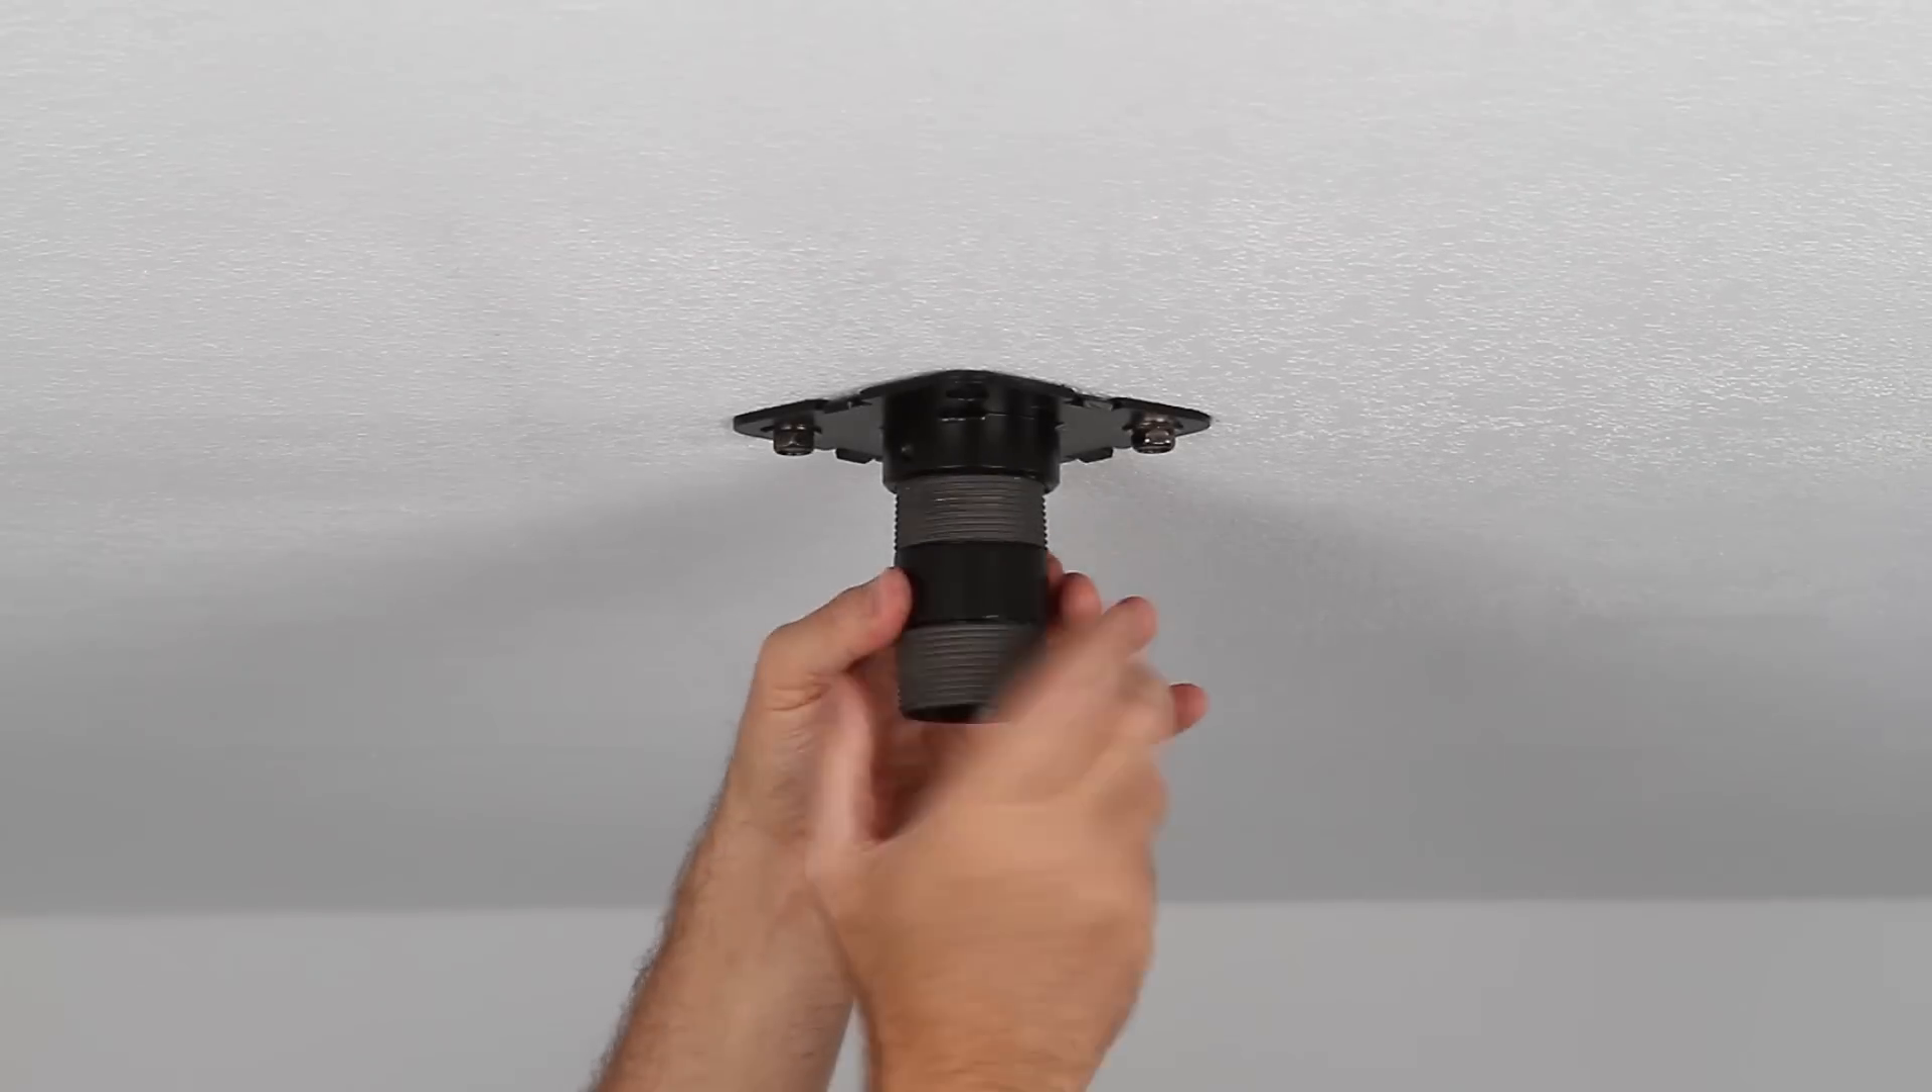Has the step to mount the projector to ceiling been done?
No.